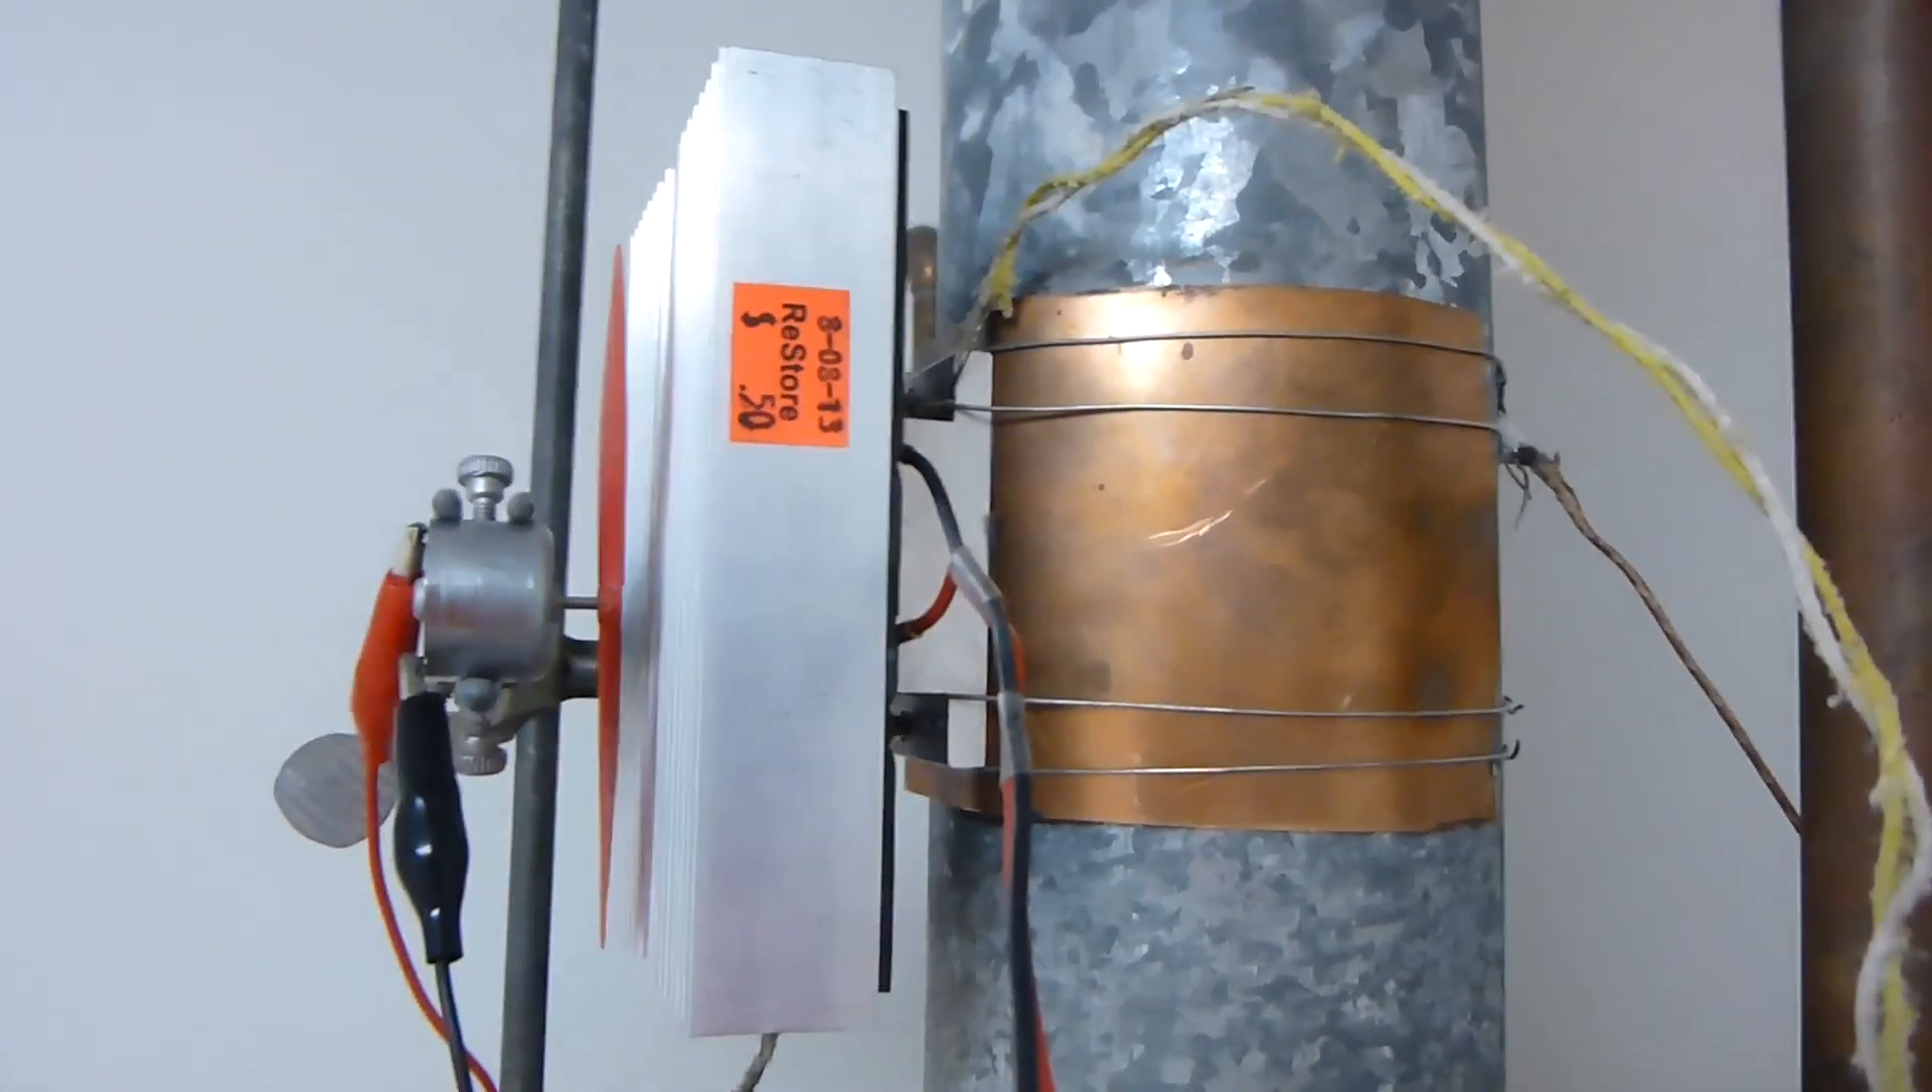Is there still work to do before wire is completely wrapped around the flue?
No.